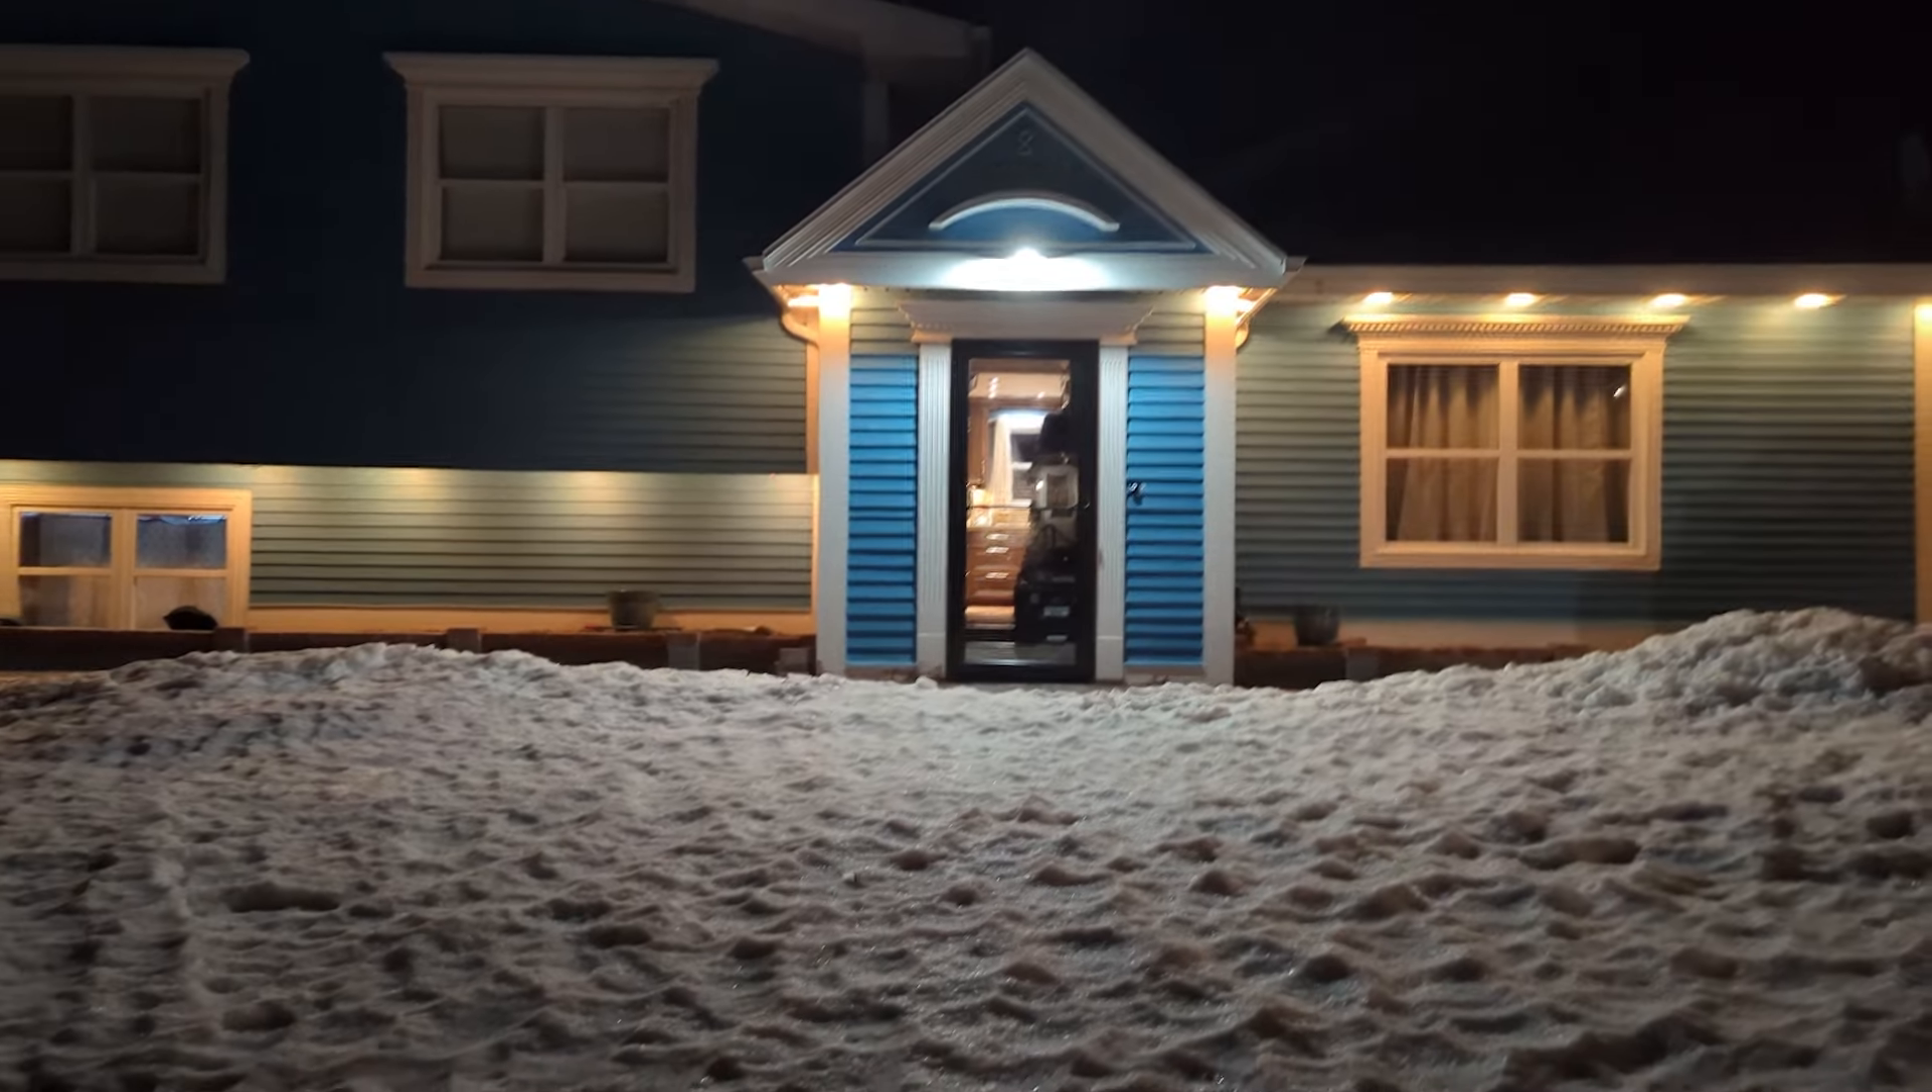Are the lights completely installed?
Yes.